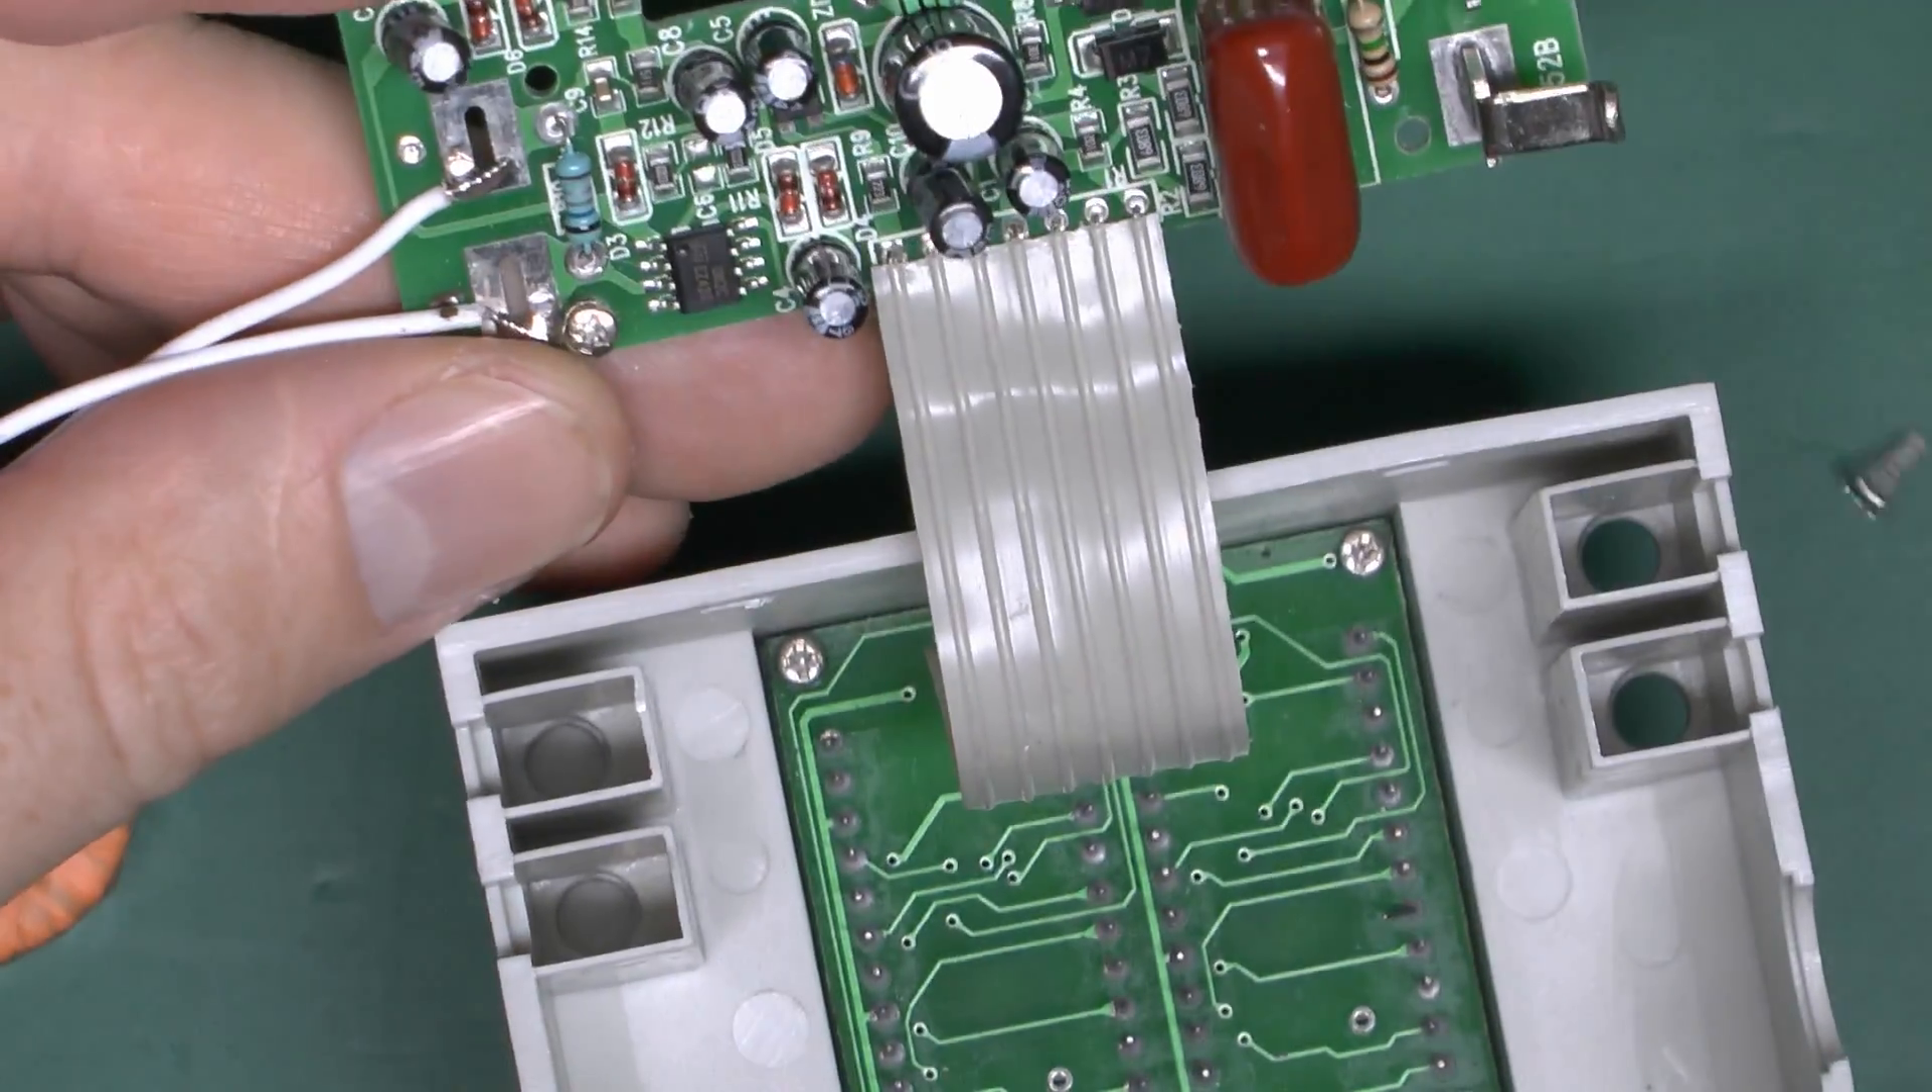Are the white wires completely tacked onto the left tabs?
Yes.